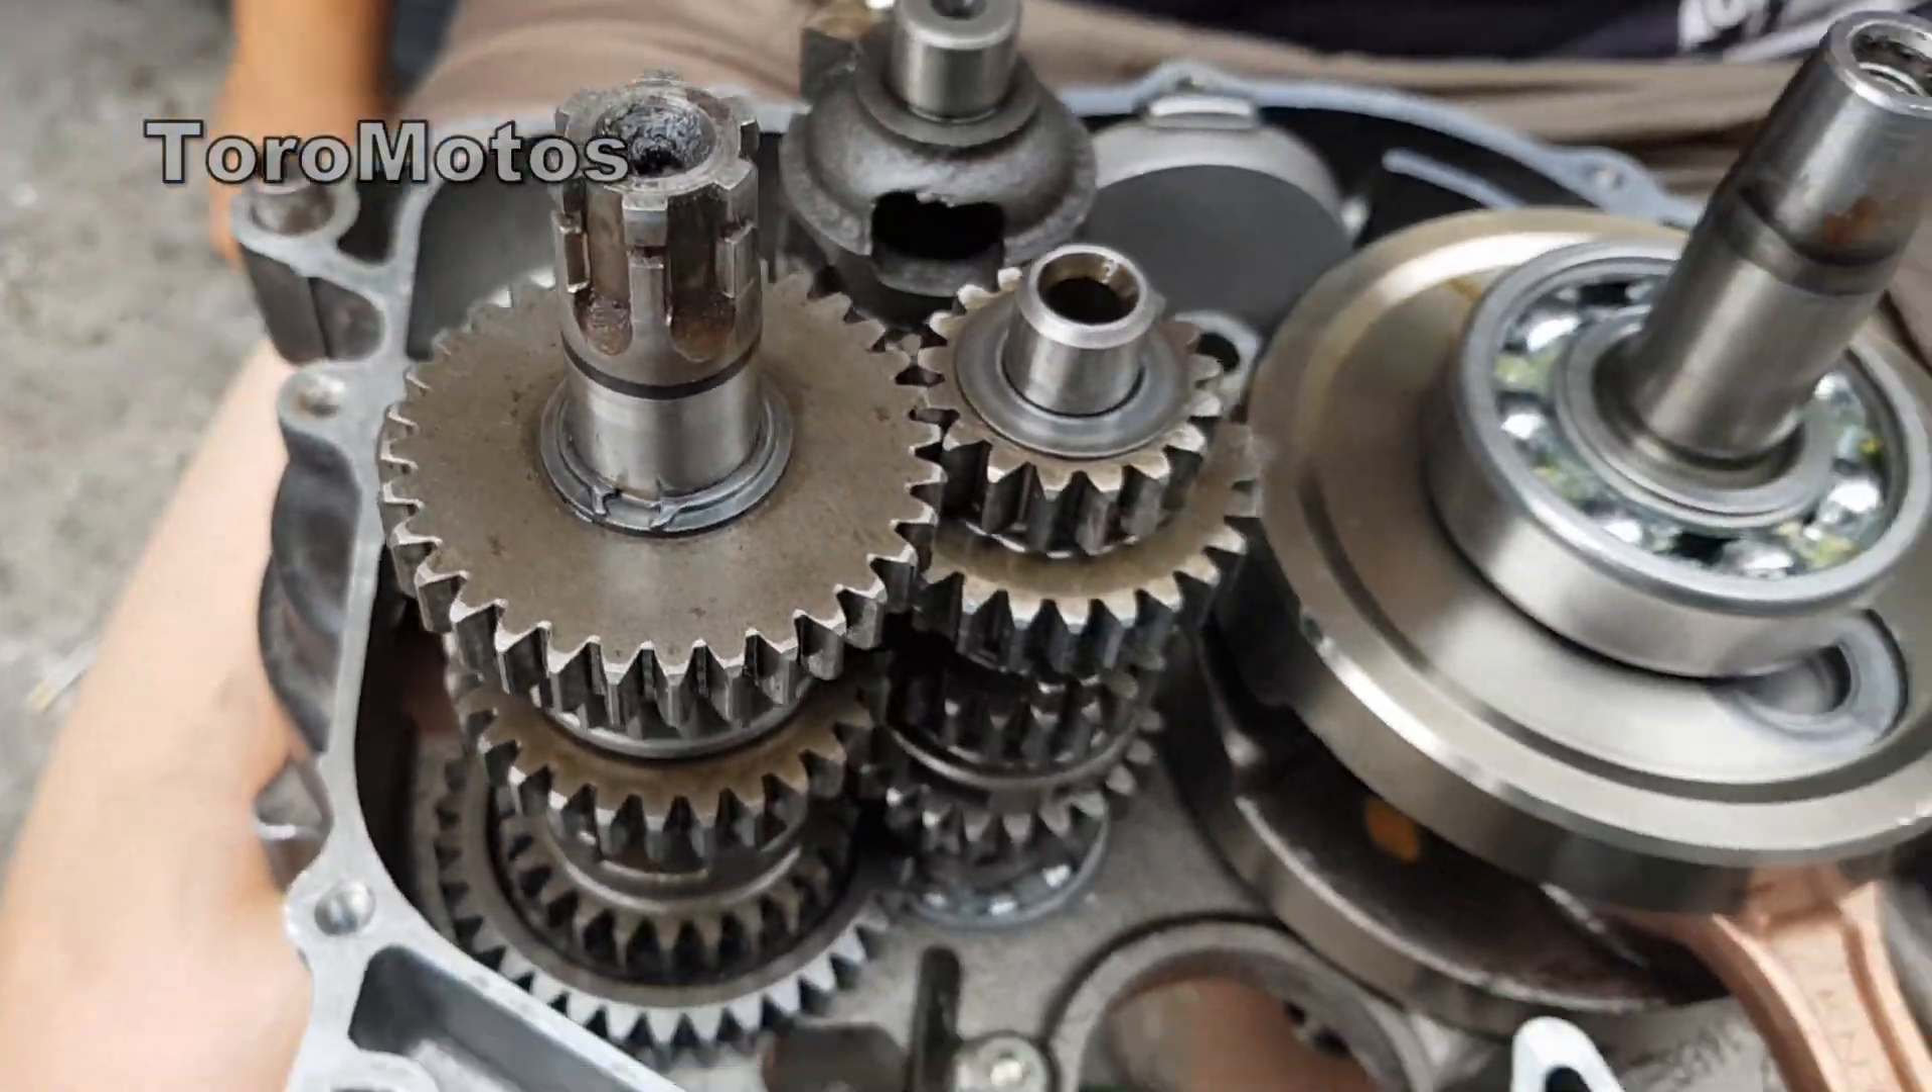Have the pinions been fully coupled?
Yes.